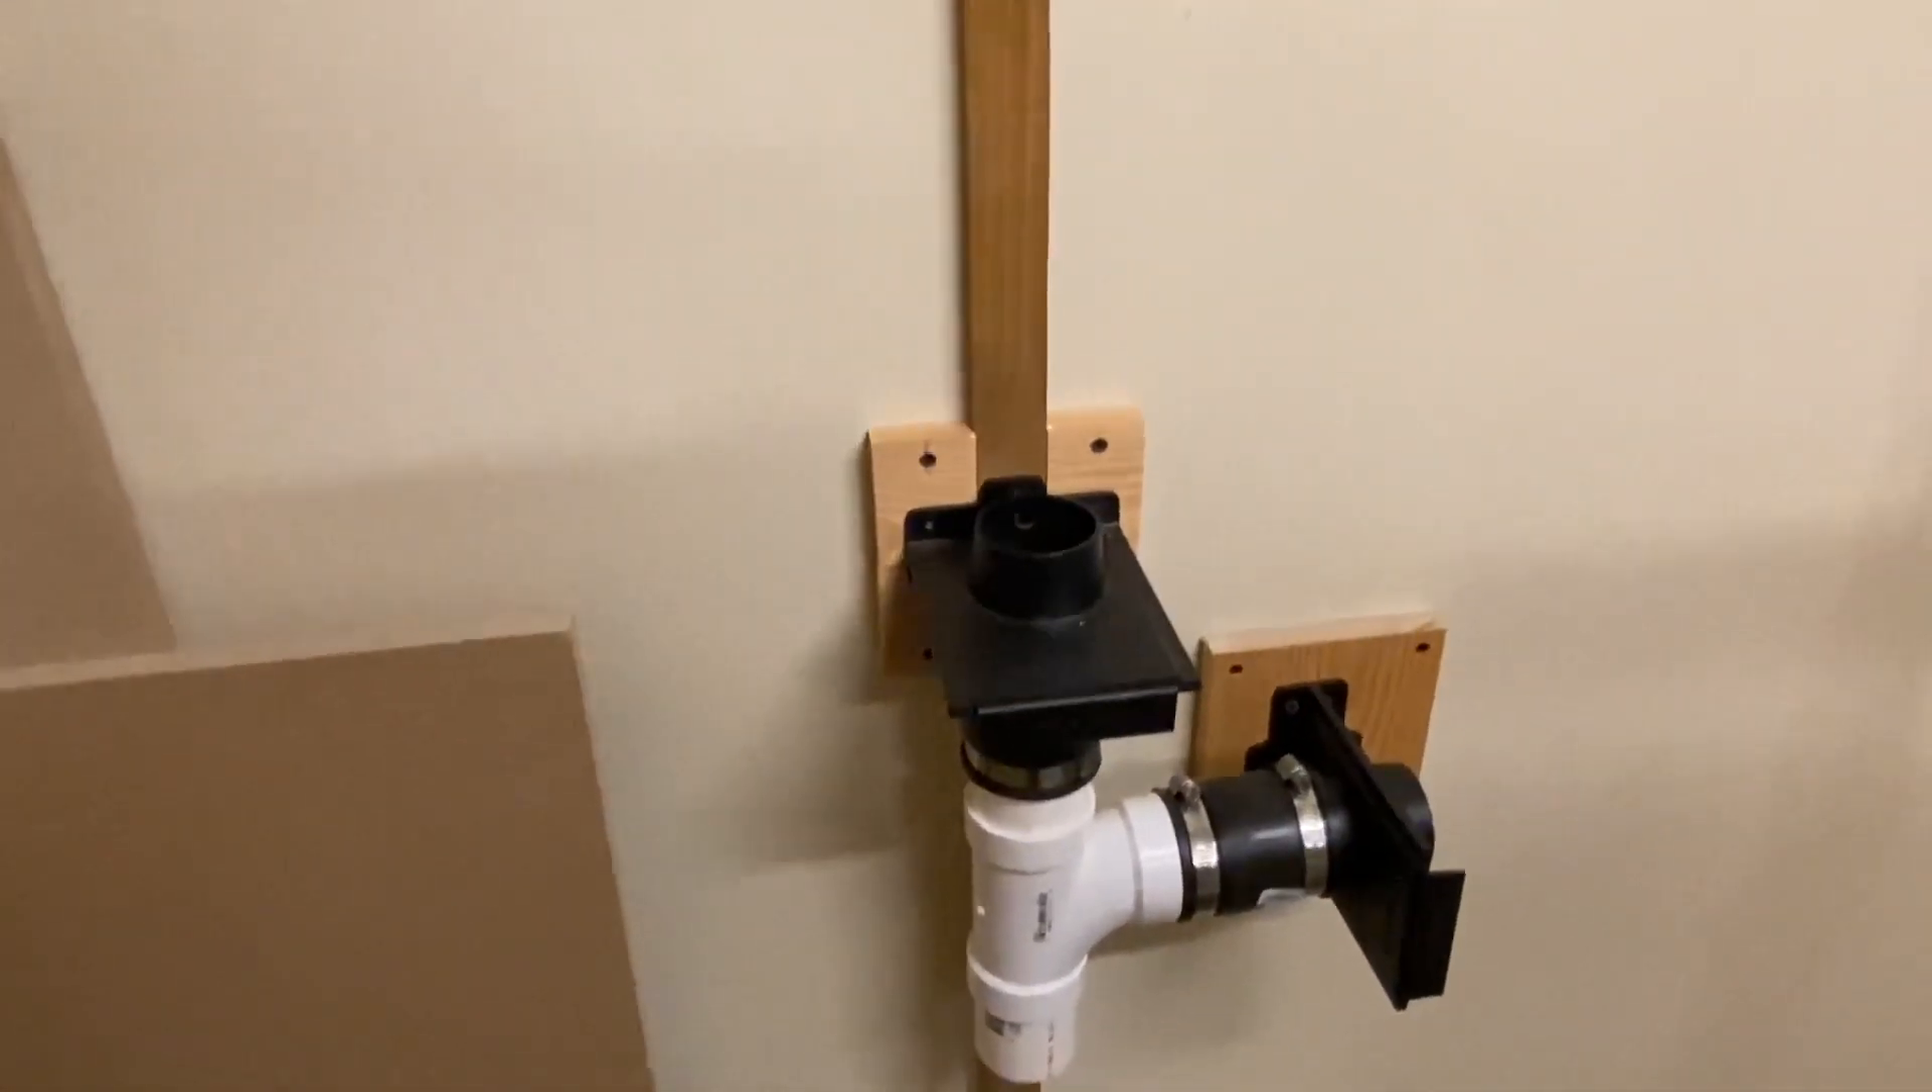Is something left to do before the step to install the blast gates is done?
No.